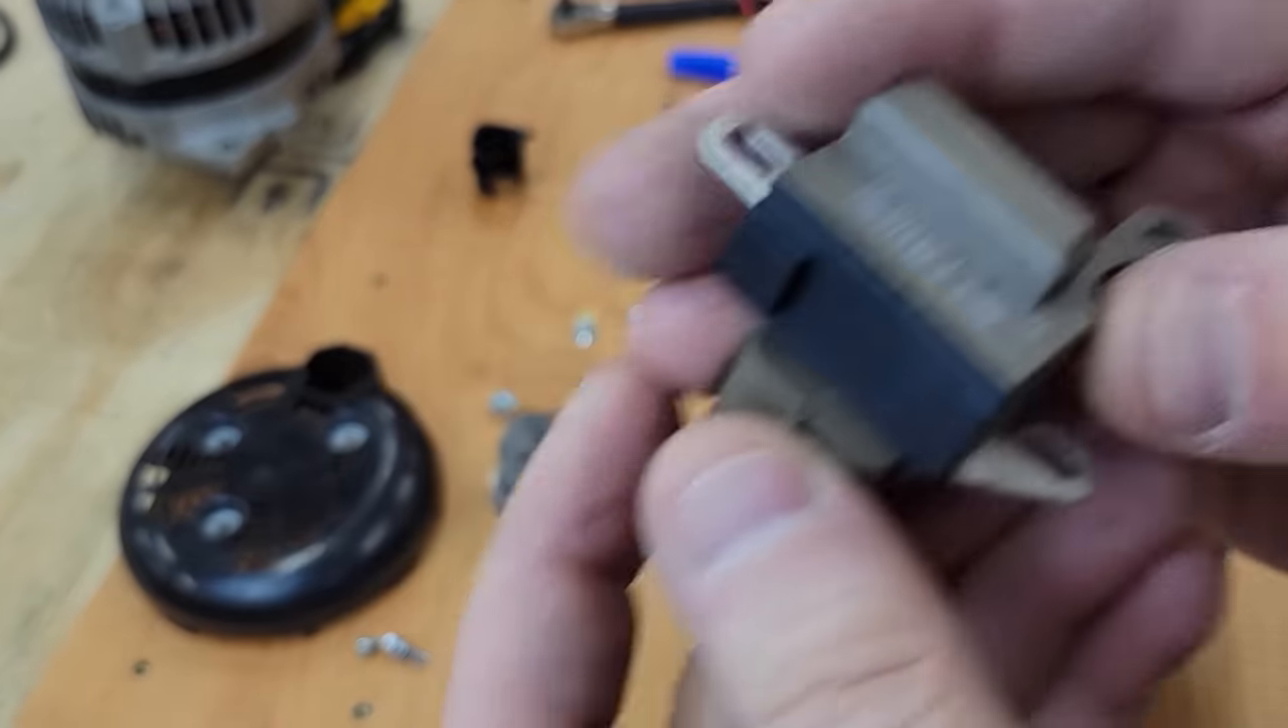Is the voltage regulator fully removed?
Yes.